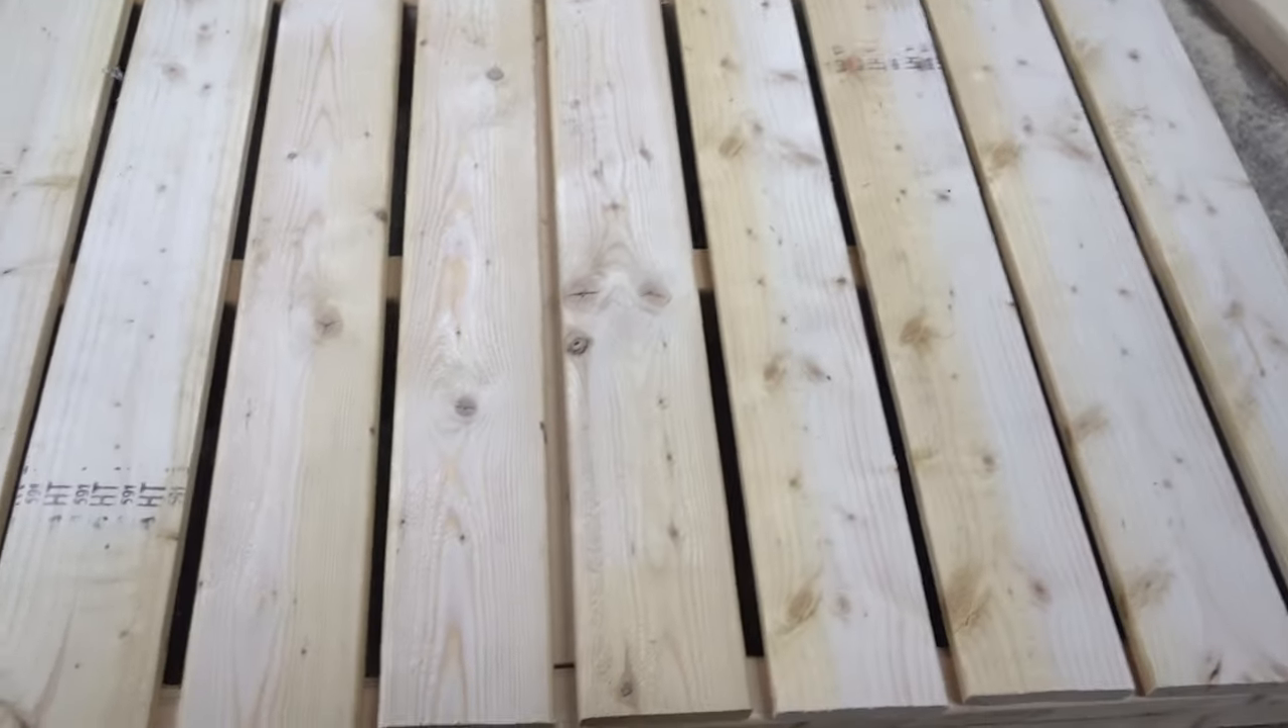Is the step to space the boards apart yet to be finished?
No.